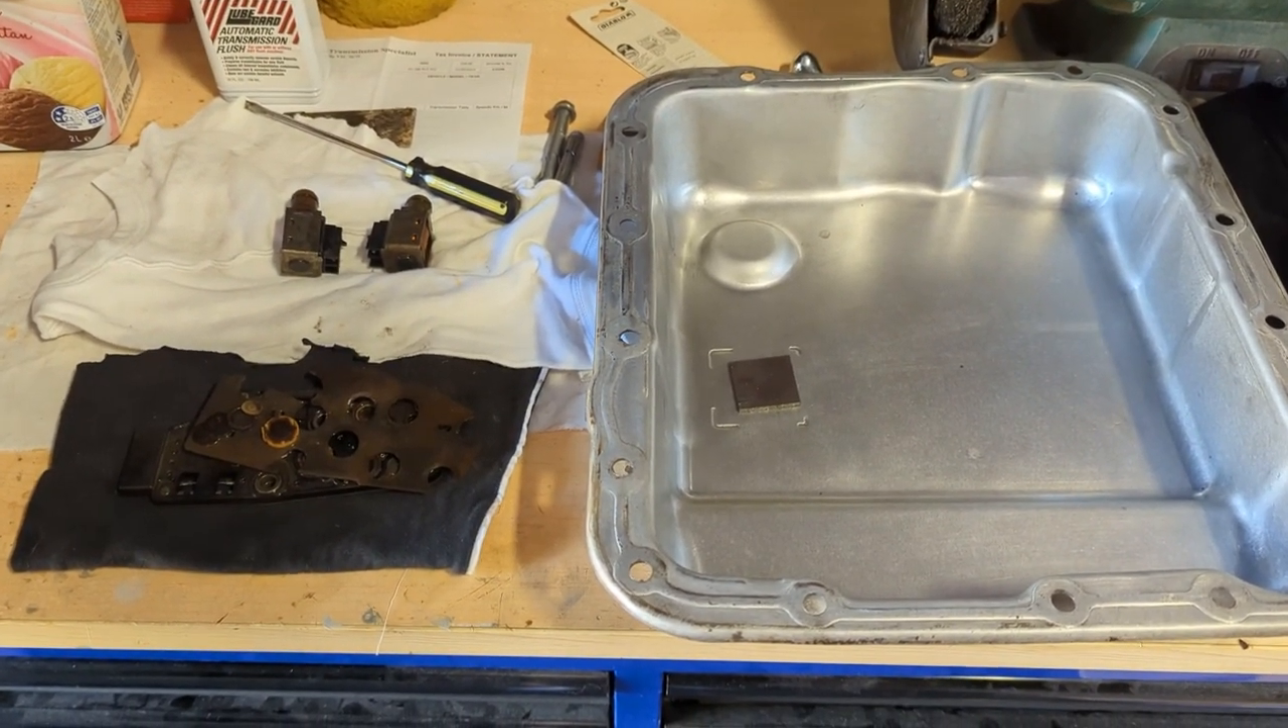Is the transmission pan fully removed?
Yes.